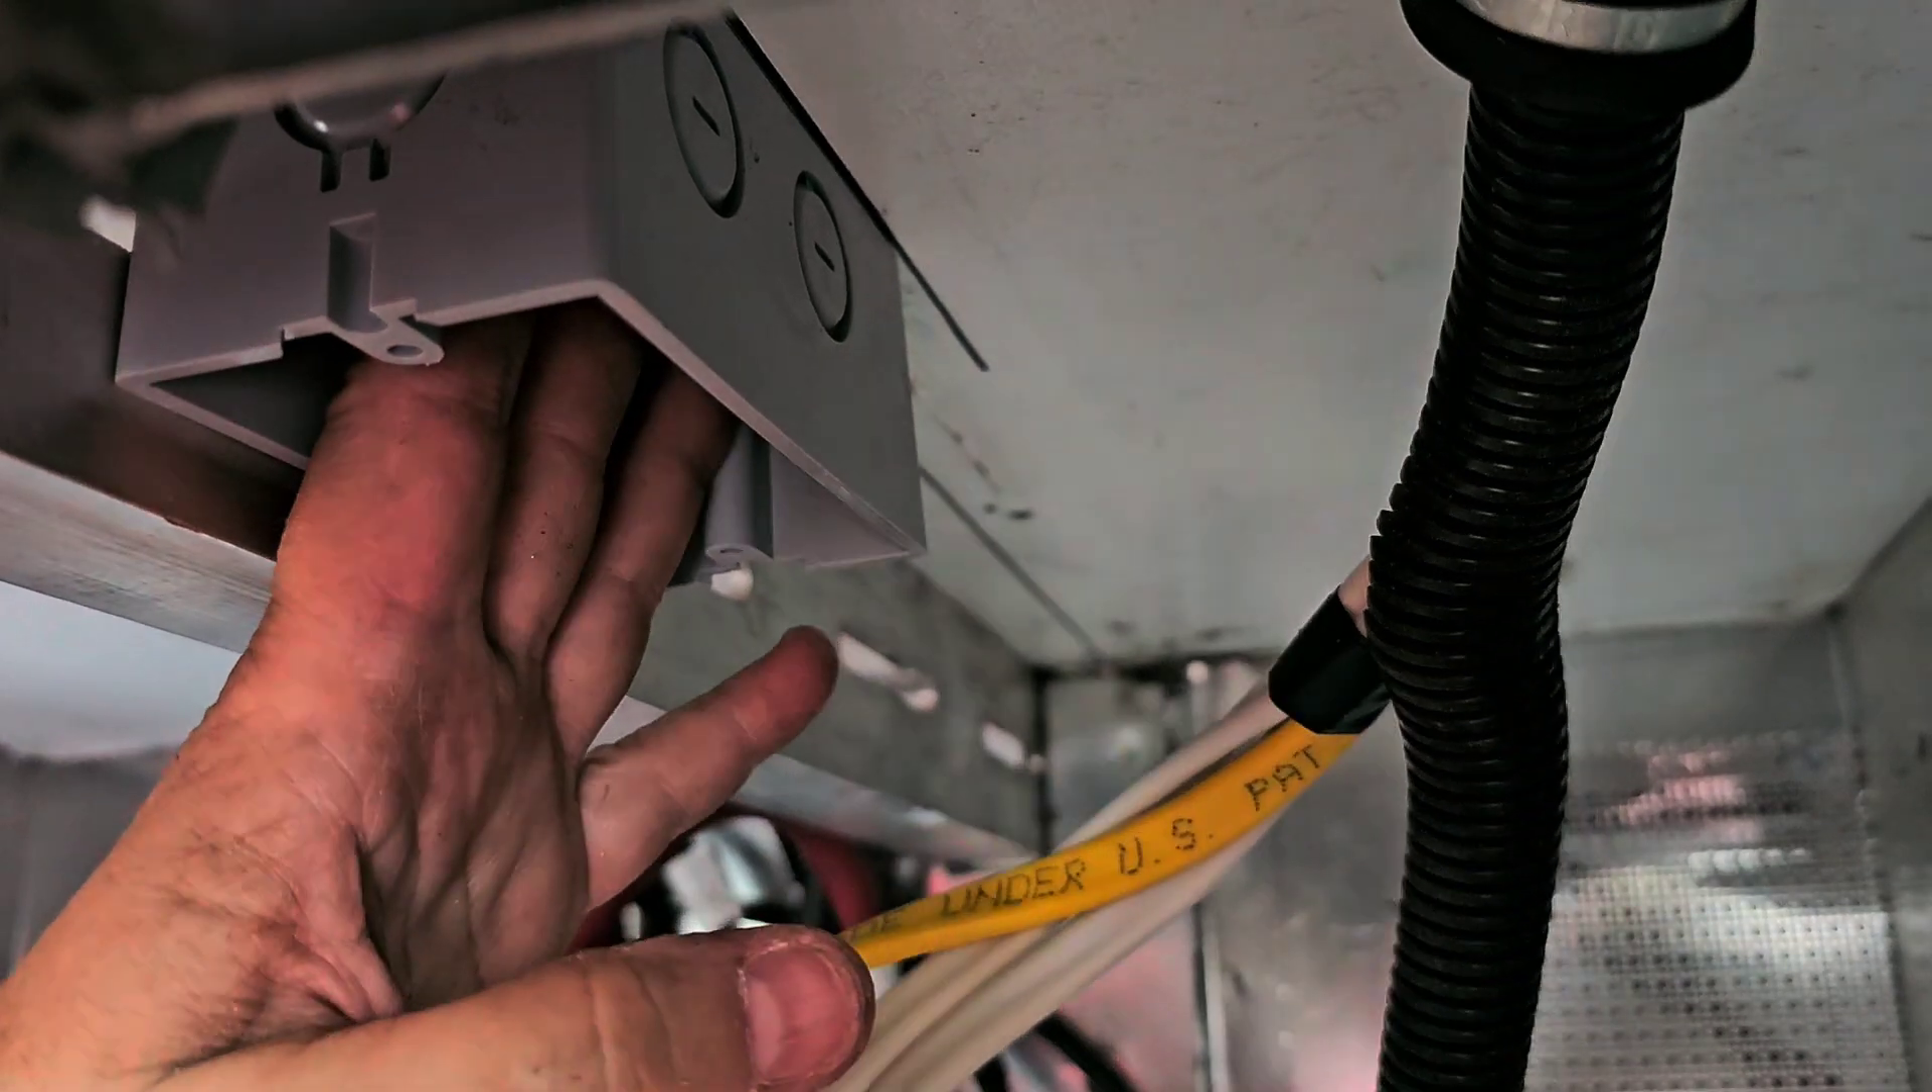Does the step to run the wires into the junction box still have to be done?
Yes.